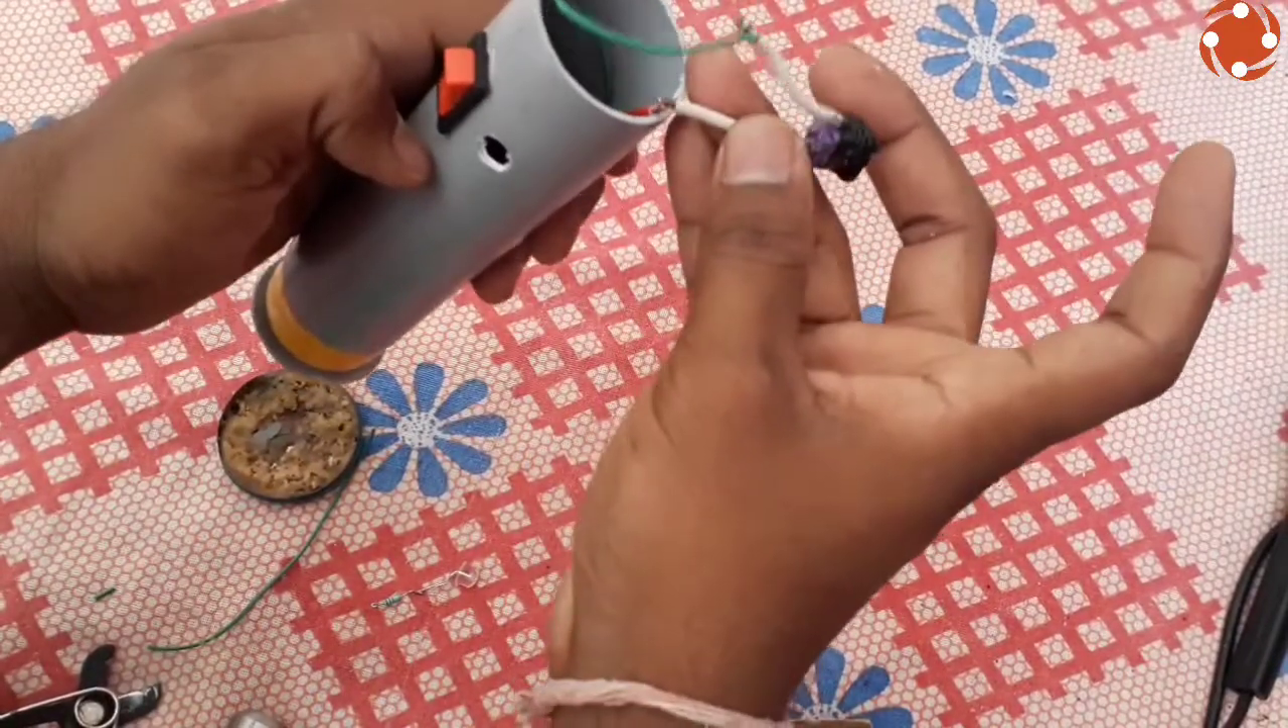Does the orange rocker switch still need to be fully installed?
No.